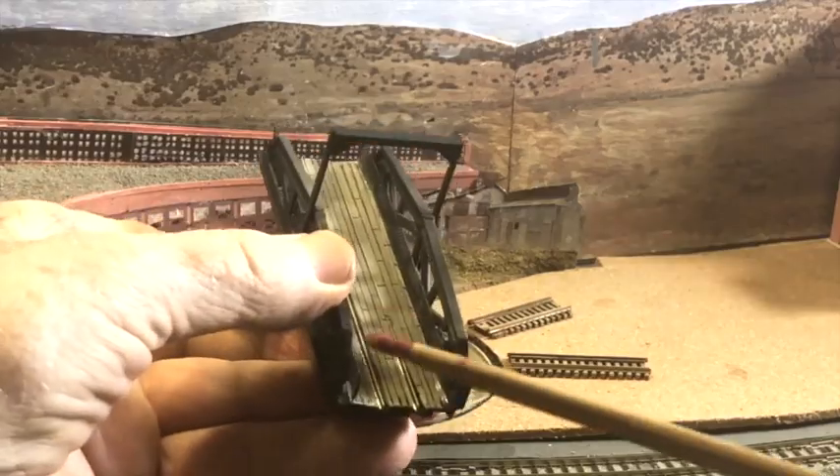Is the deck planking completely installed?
Yes.